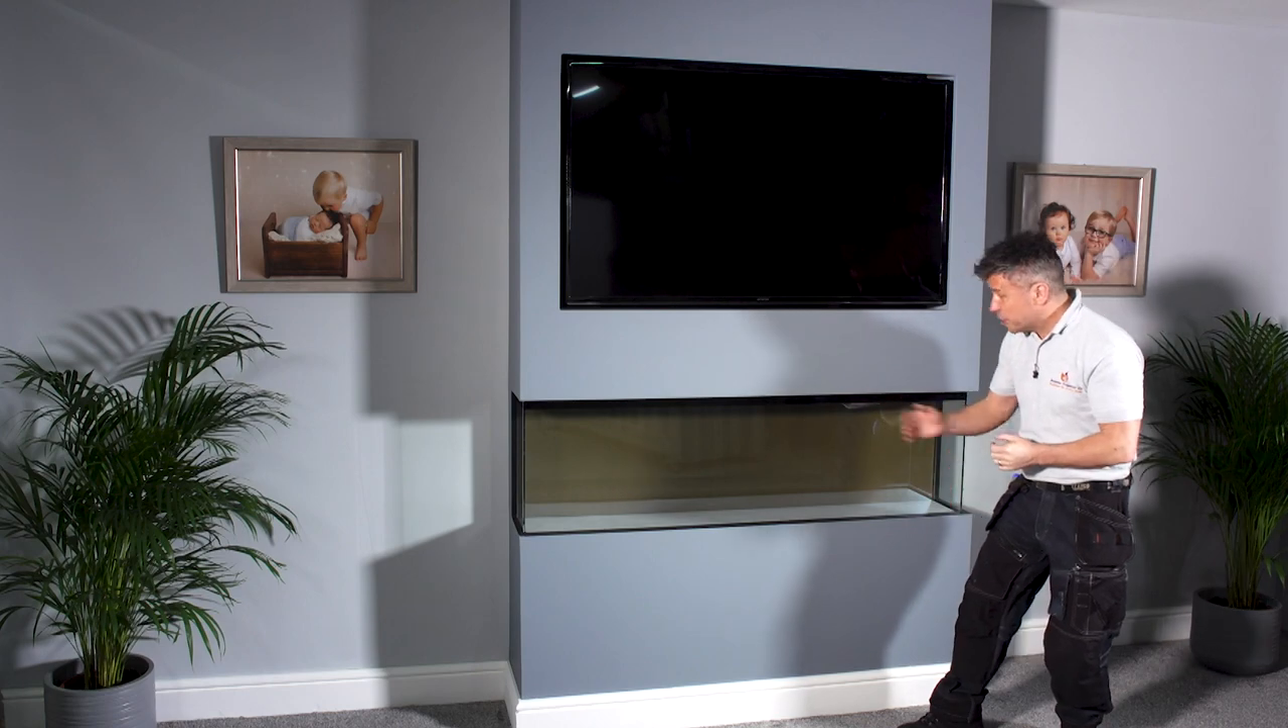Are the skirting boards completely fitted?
Yes.